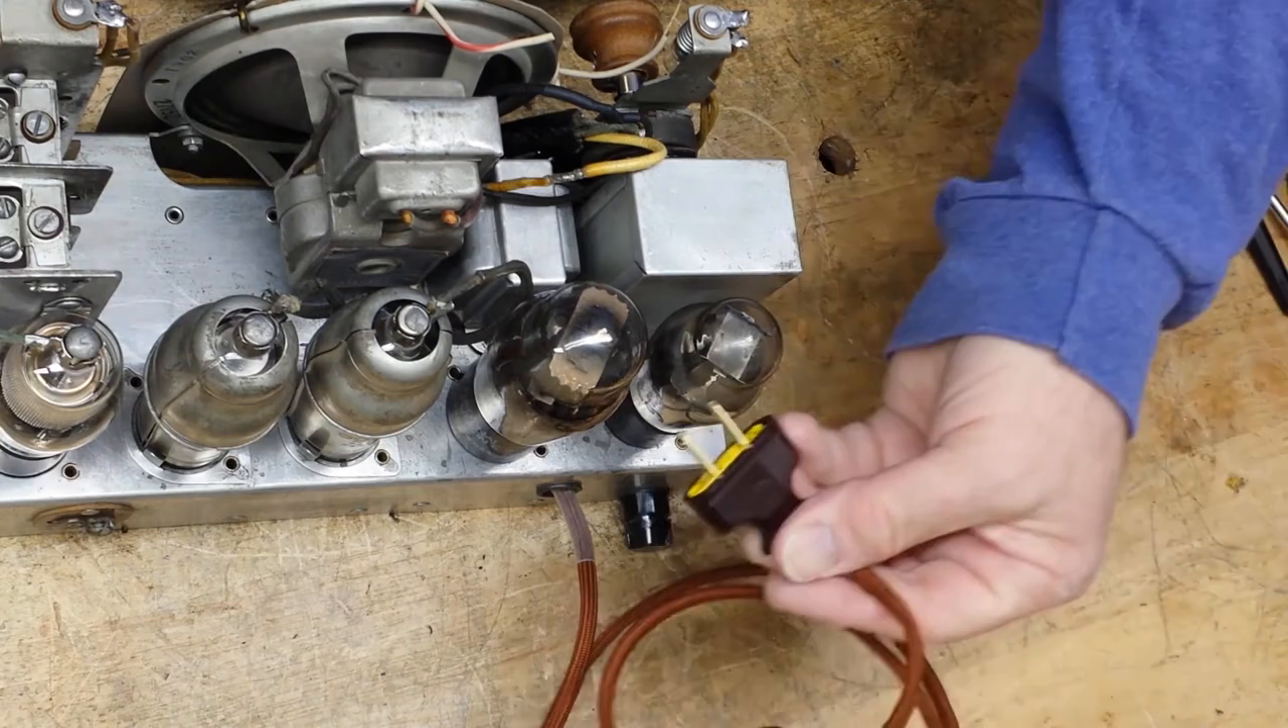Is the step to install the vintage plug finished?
Yes.